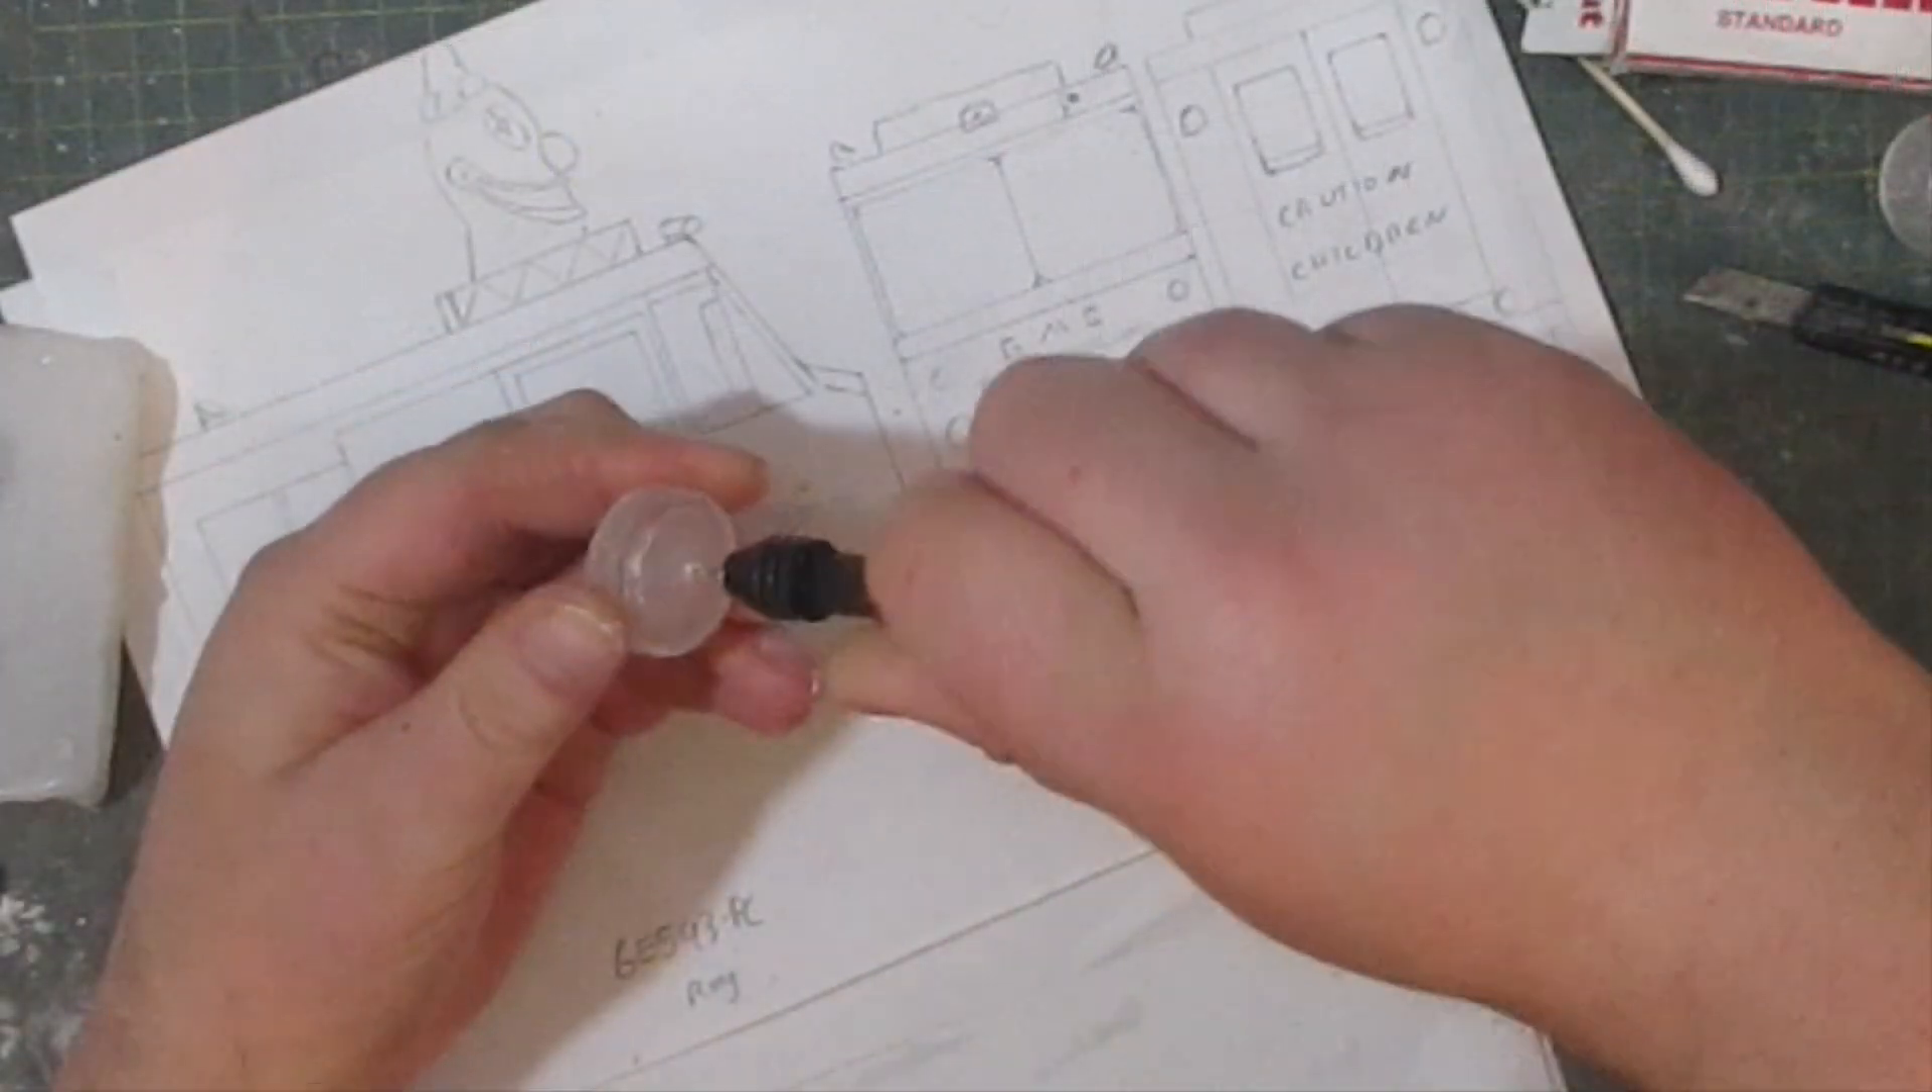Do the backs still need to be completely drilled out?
Yes.